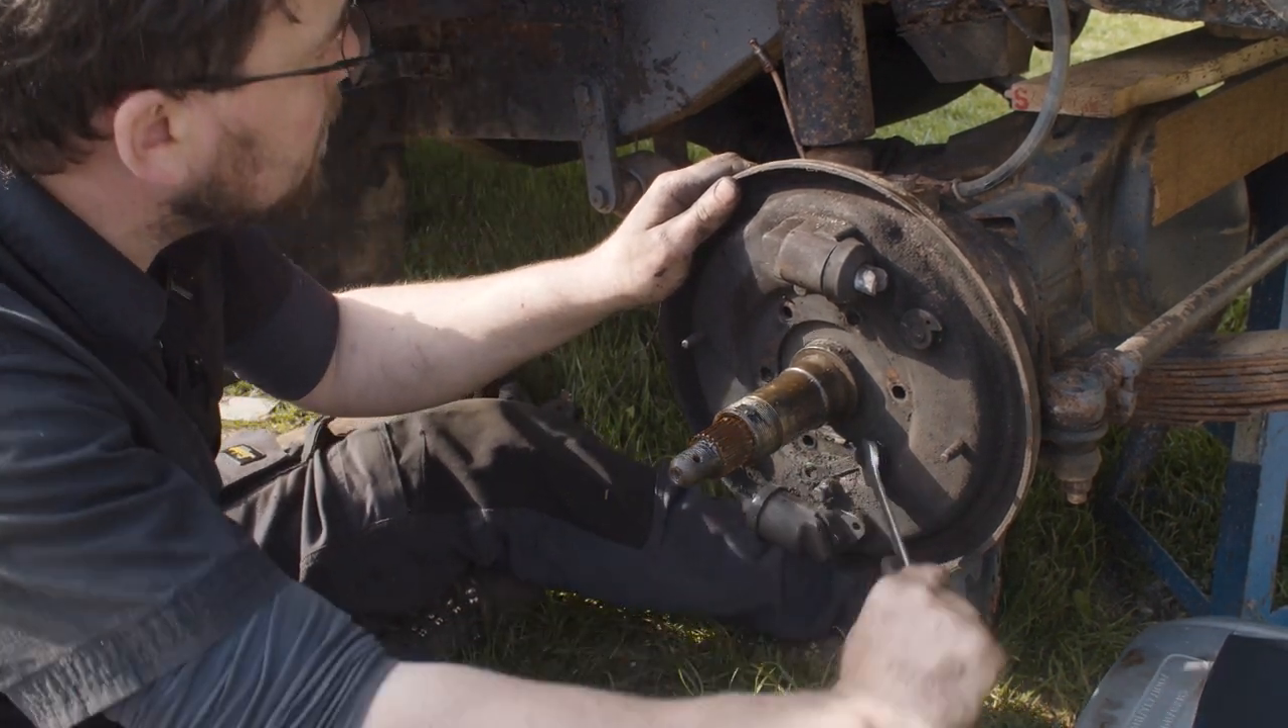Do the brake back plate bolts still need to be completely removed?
Yes.